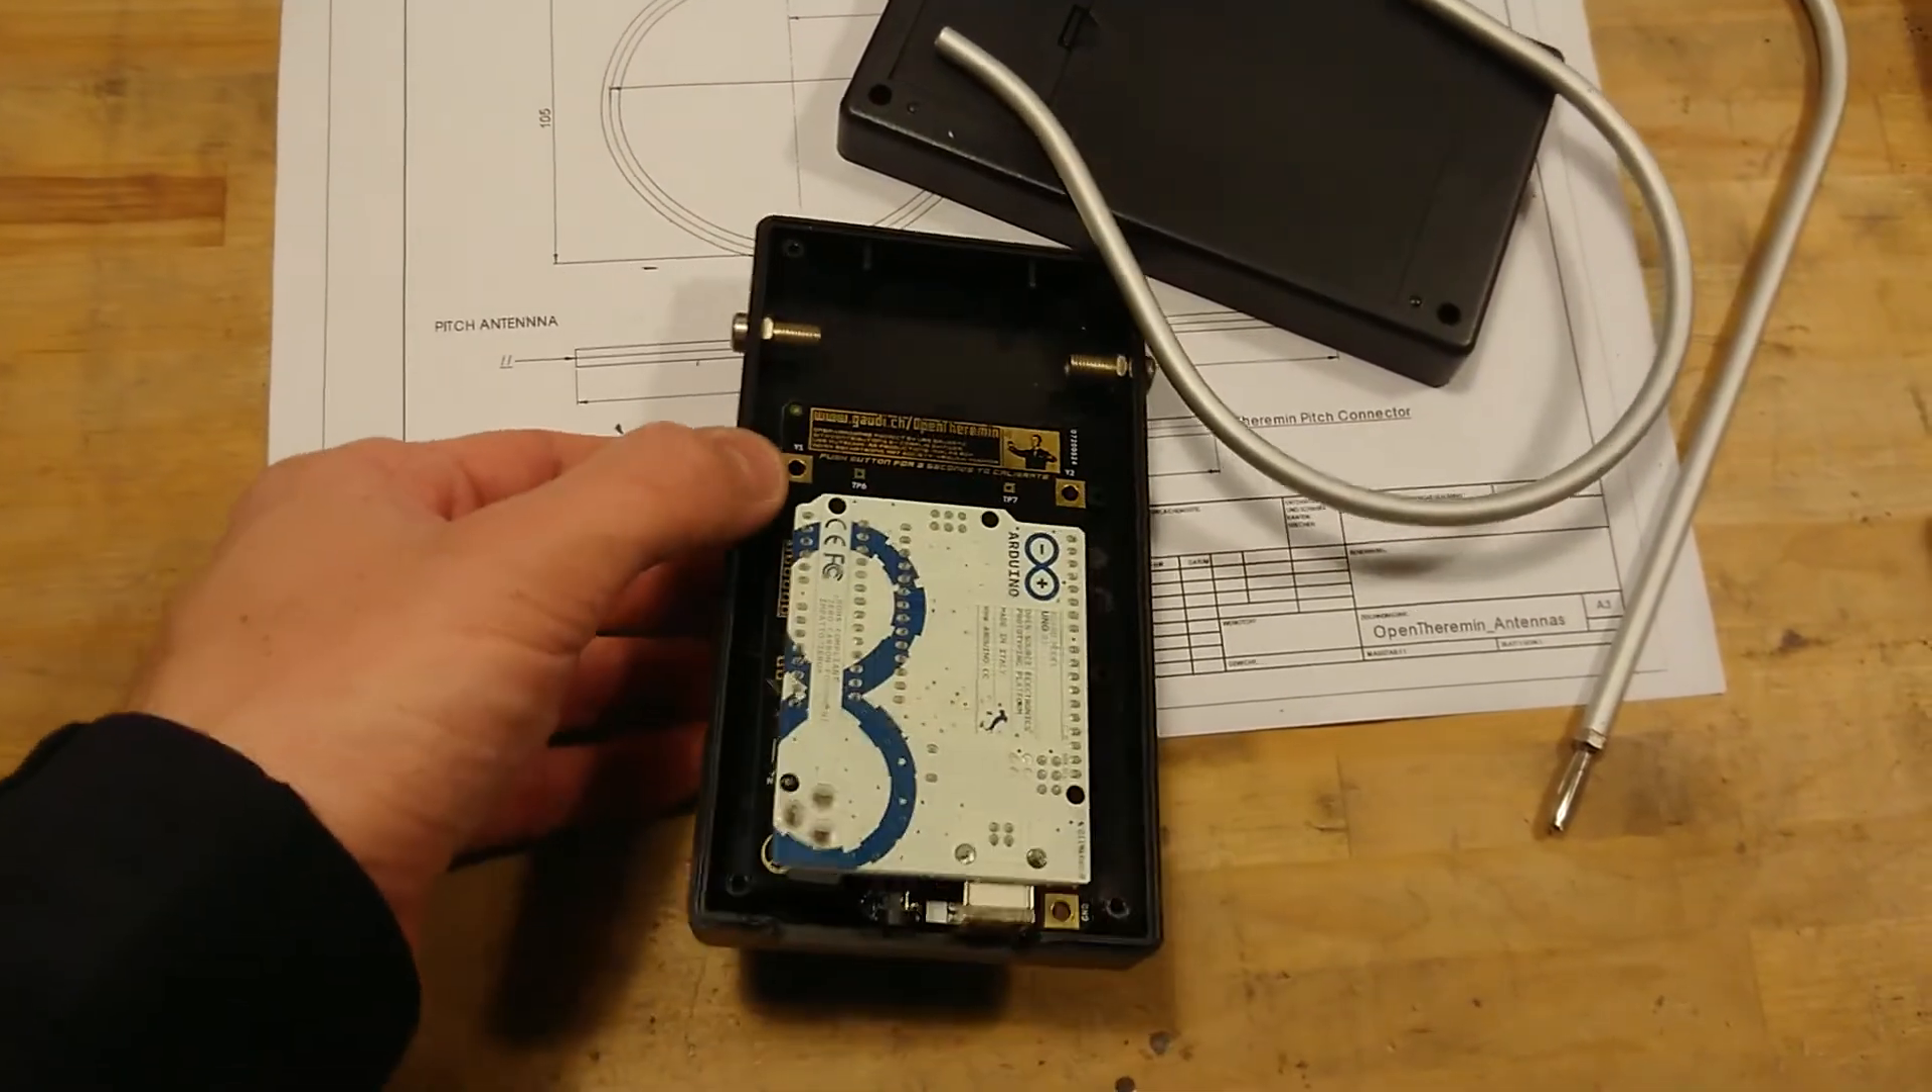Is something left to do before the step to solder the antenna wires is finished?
Yes.